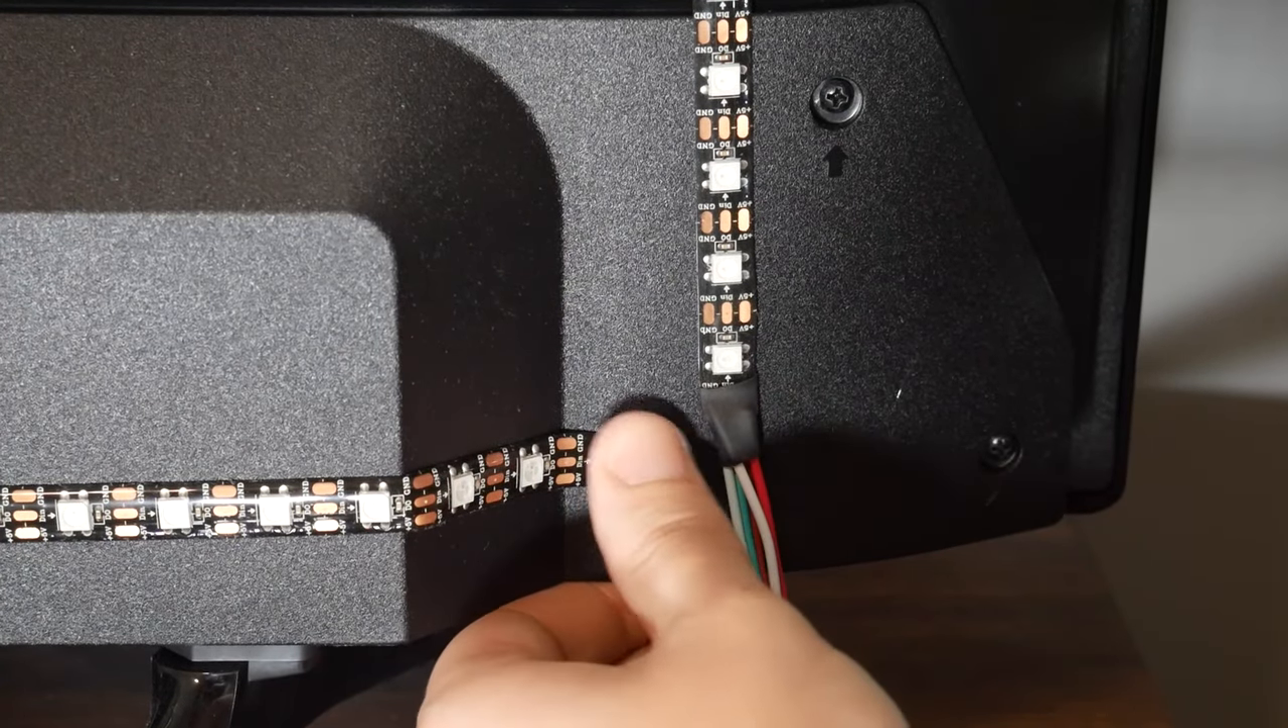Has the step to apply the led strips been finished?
No.